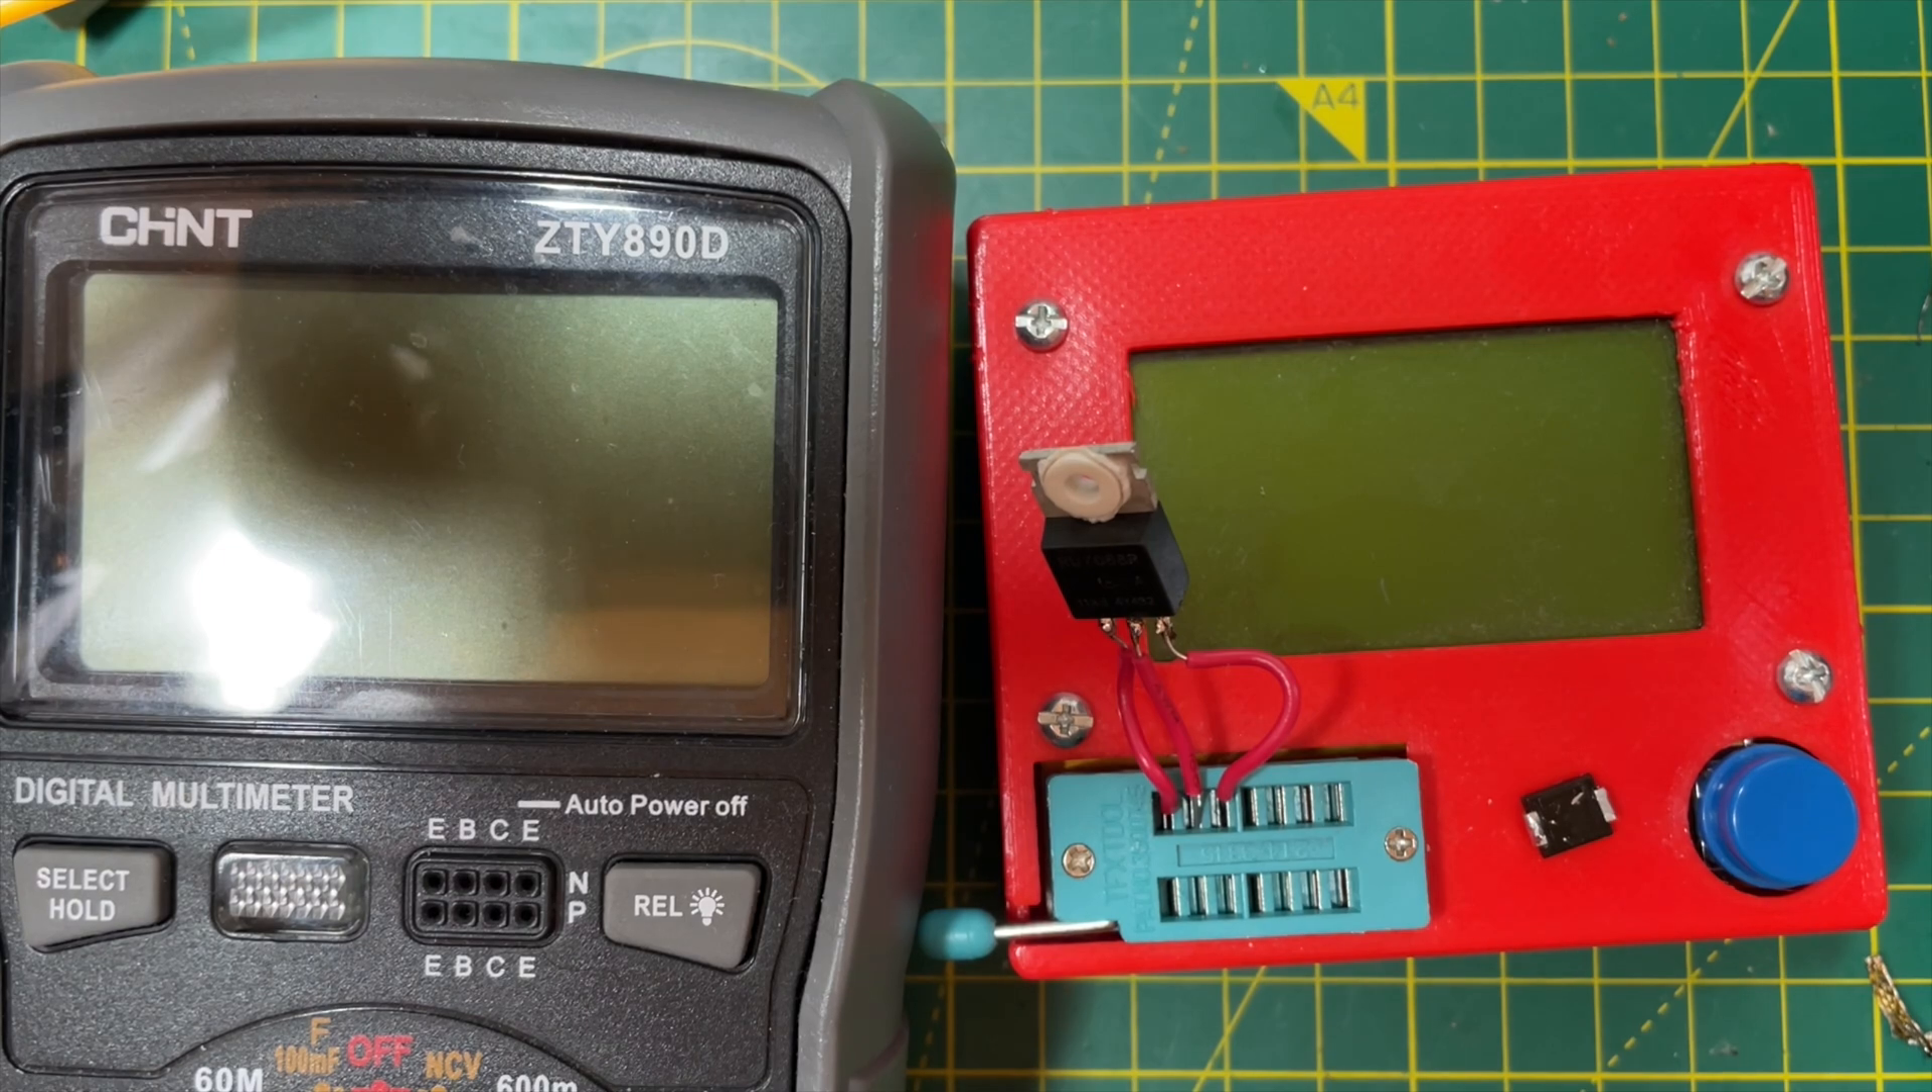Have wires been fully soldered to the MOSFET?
Yes.